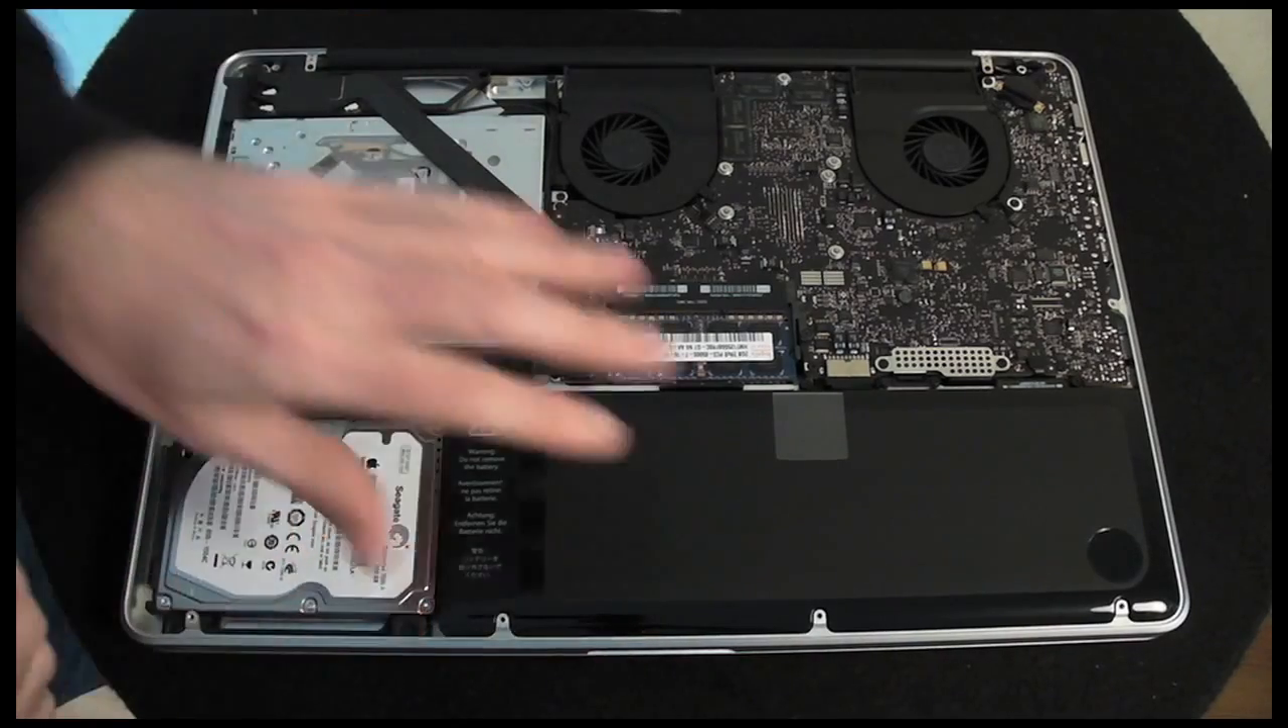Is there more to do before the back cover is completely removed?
No.